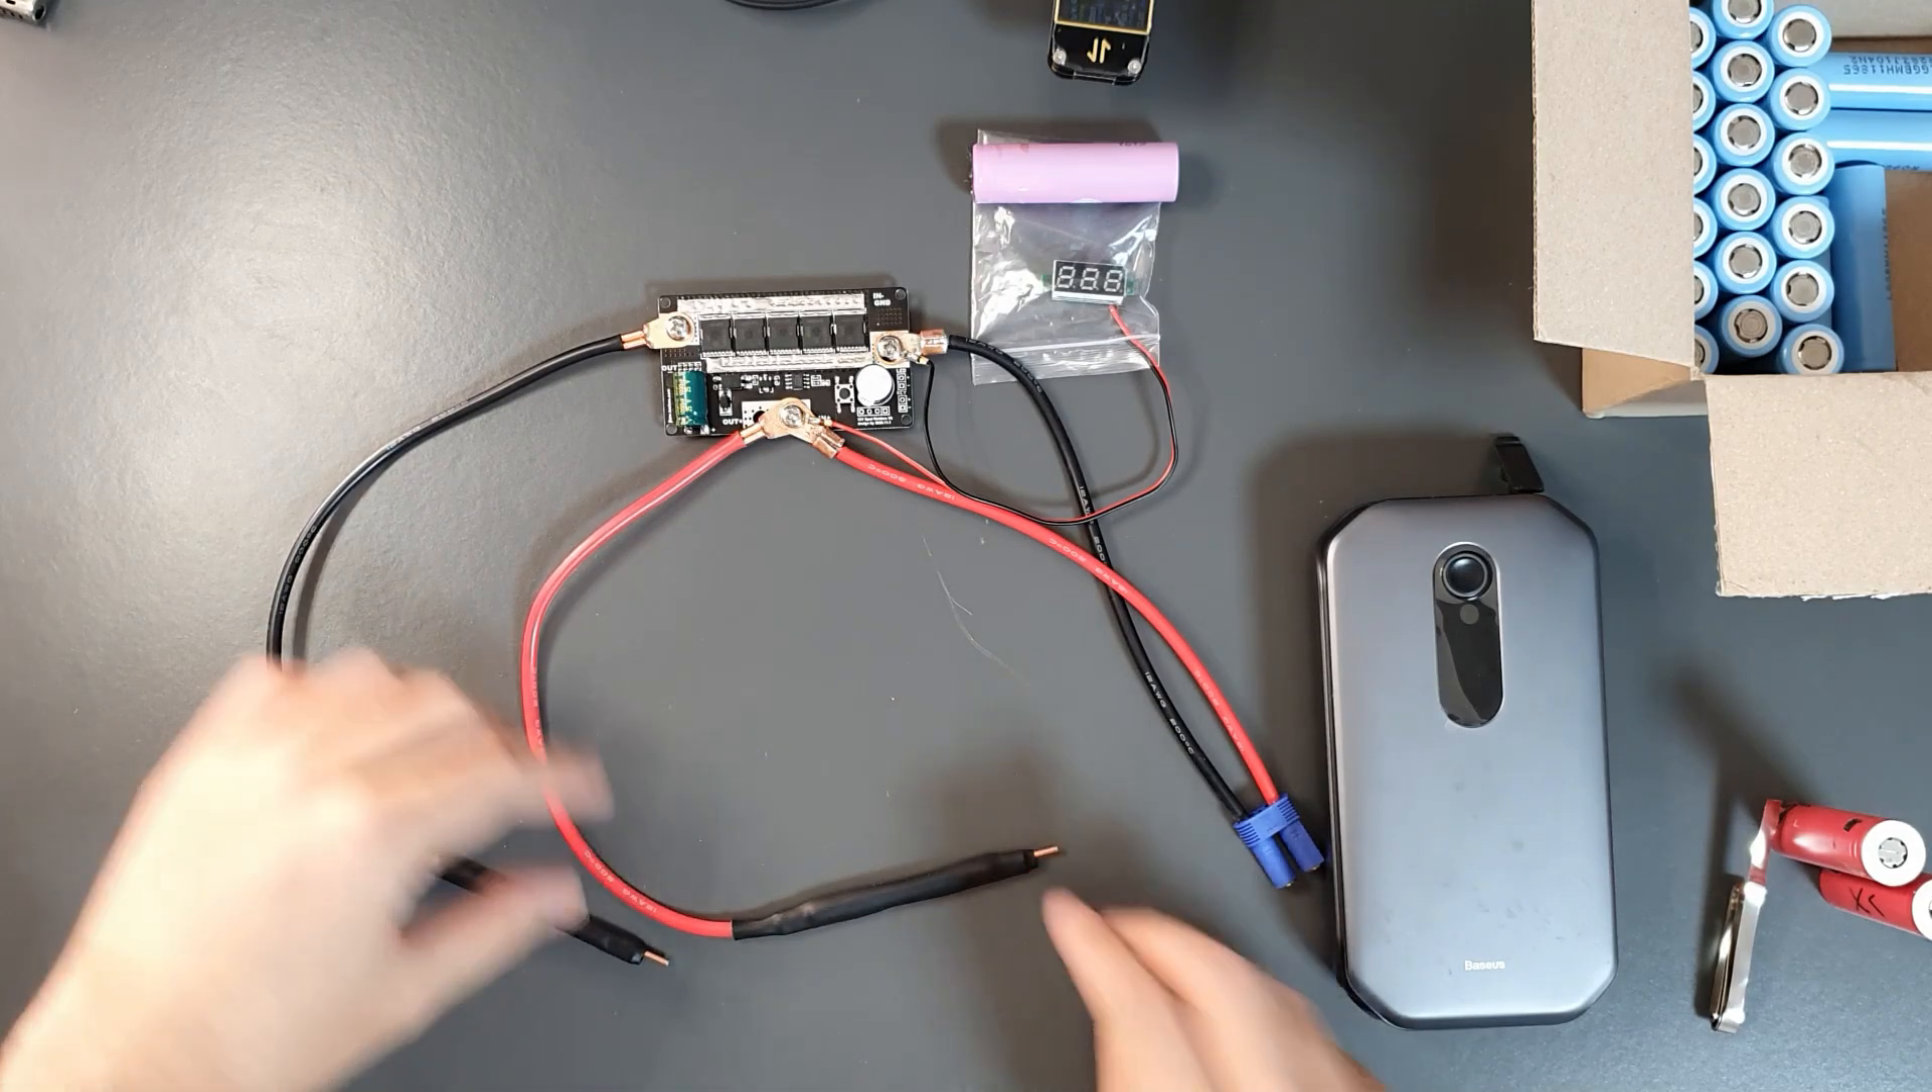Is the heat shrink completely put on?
Yes.